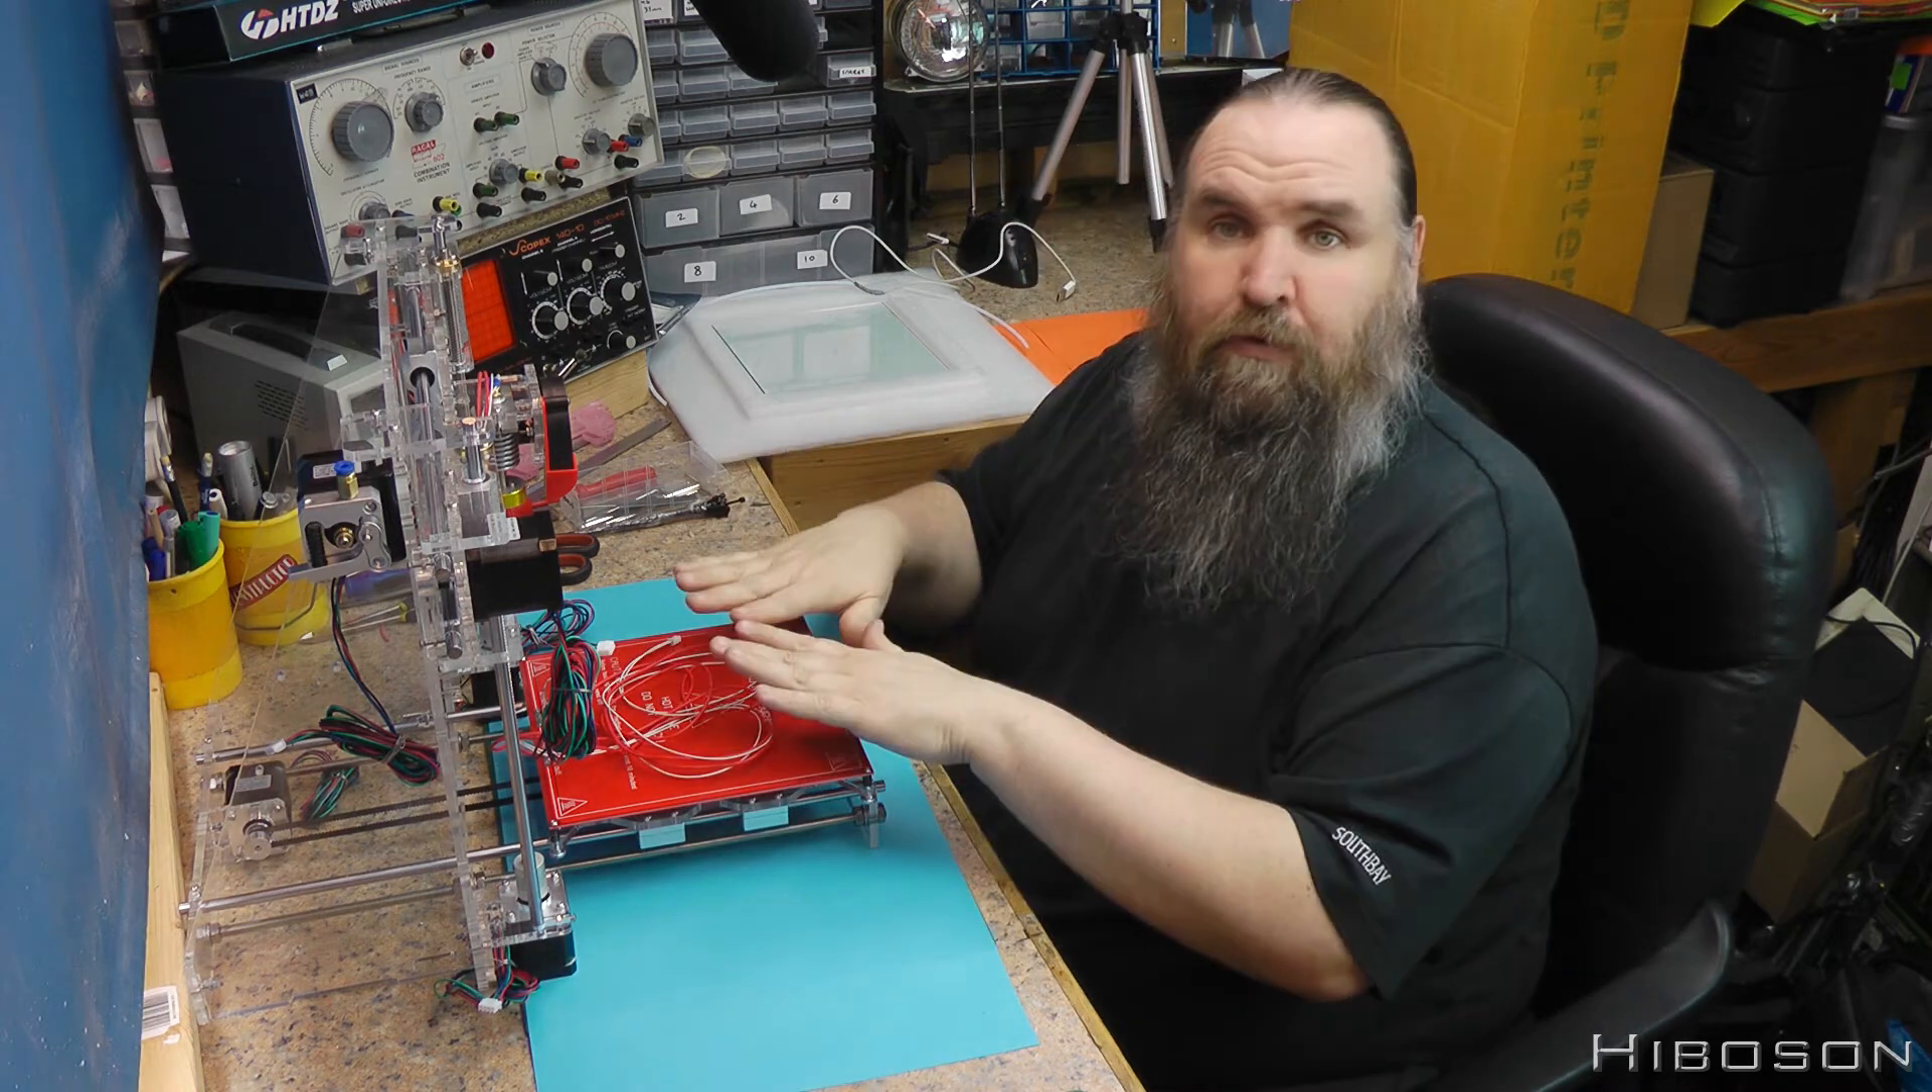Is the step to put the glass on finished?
No.